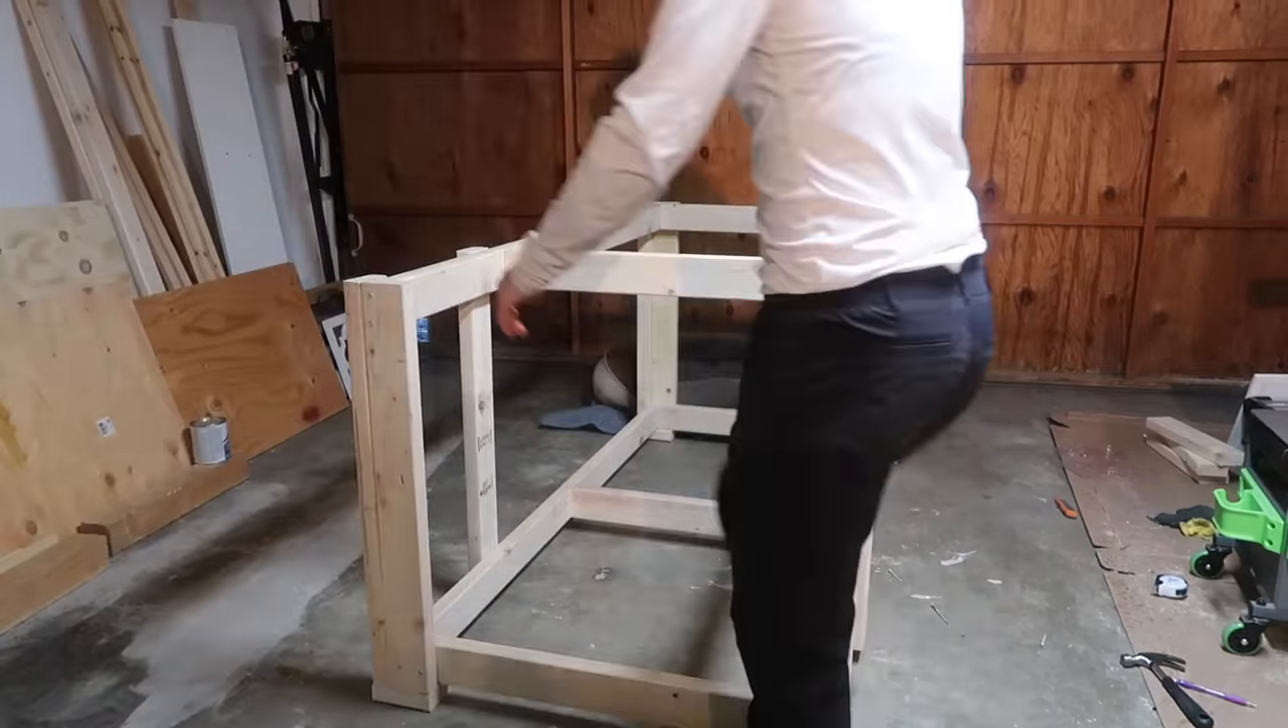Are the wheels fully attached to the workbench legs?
No.